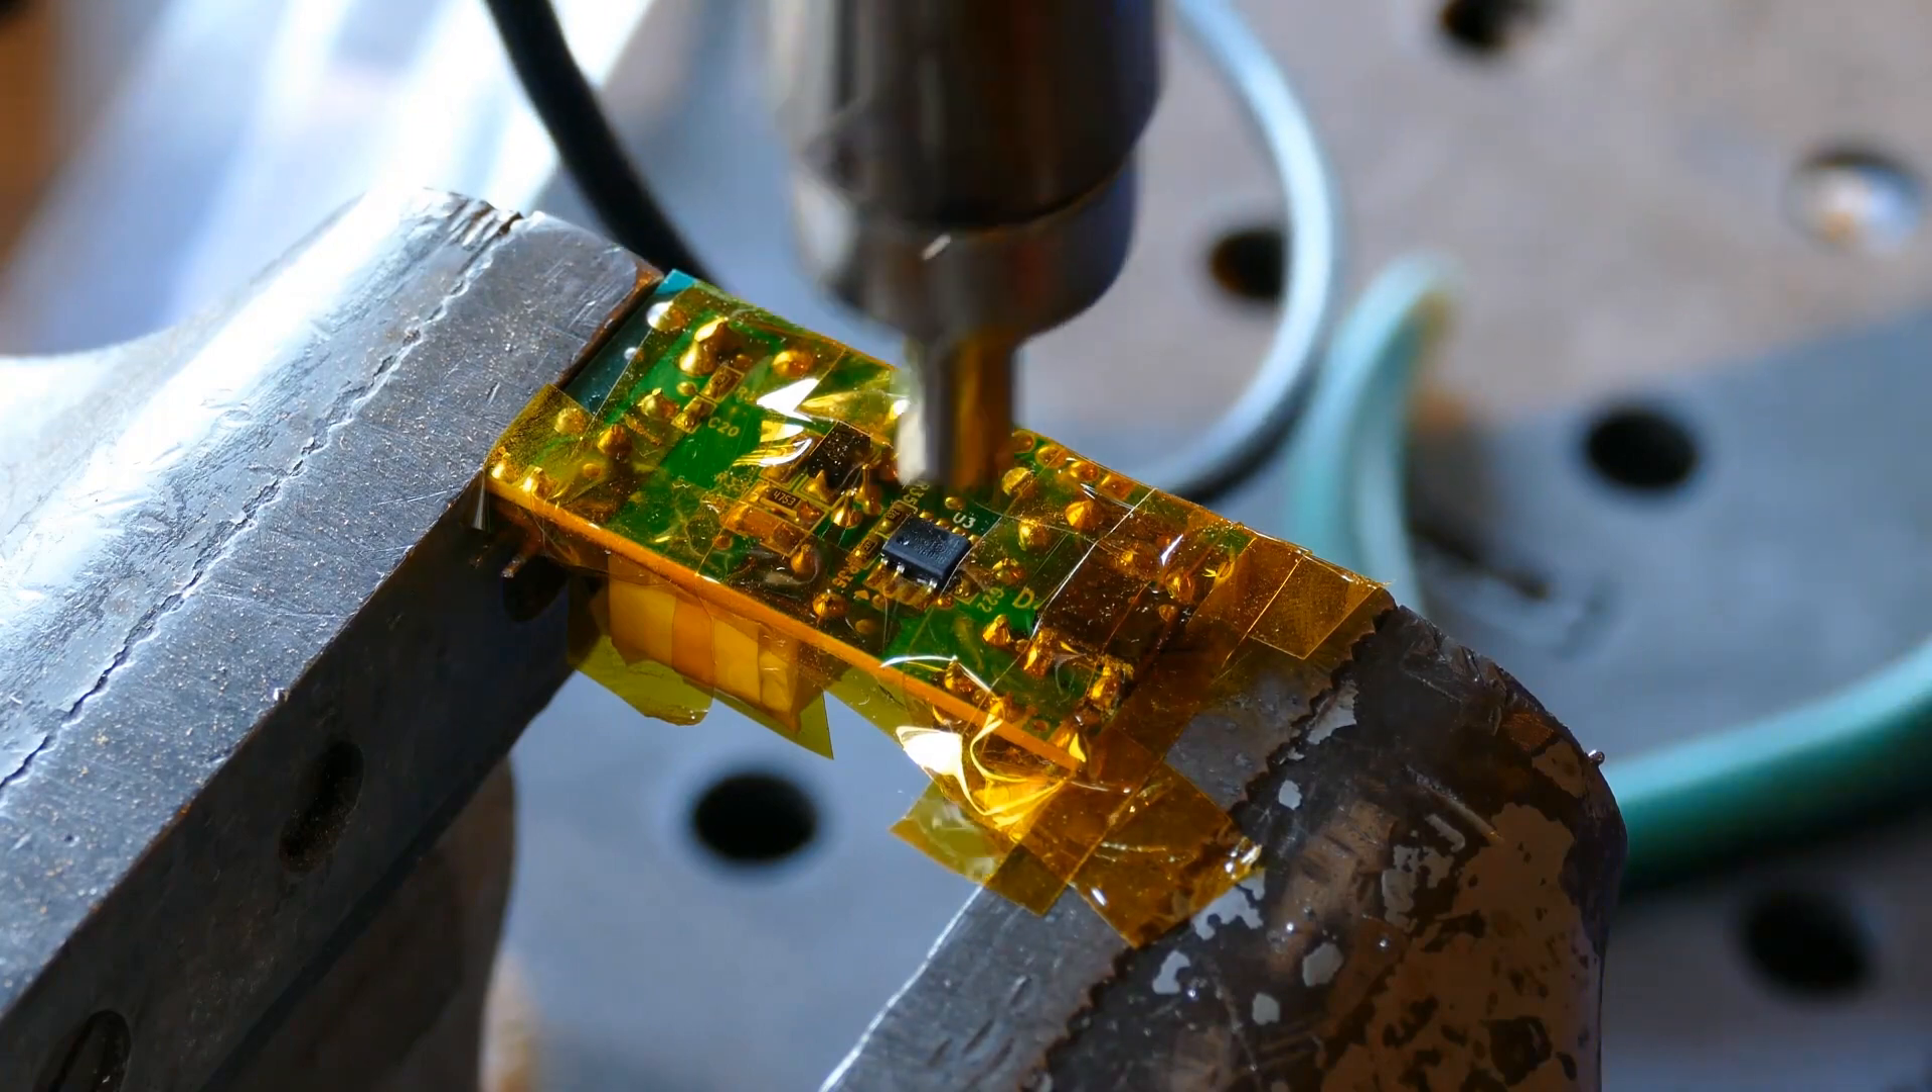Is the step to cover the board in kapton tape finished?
Yes.